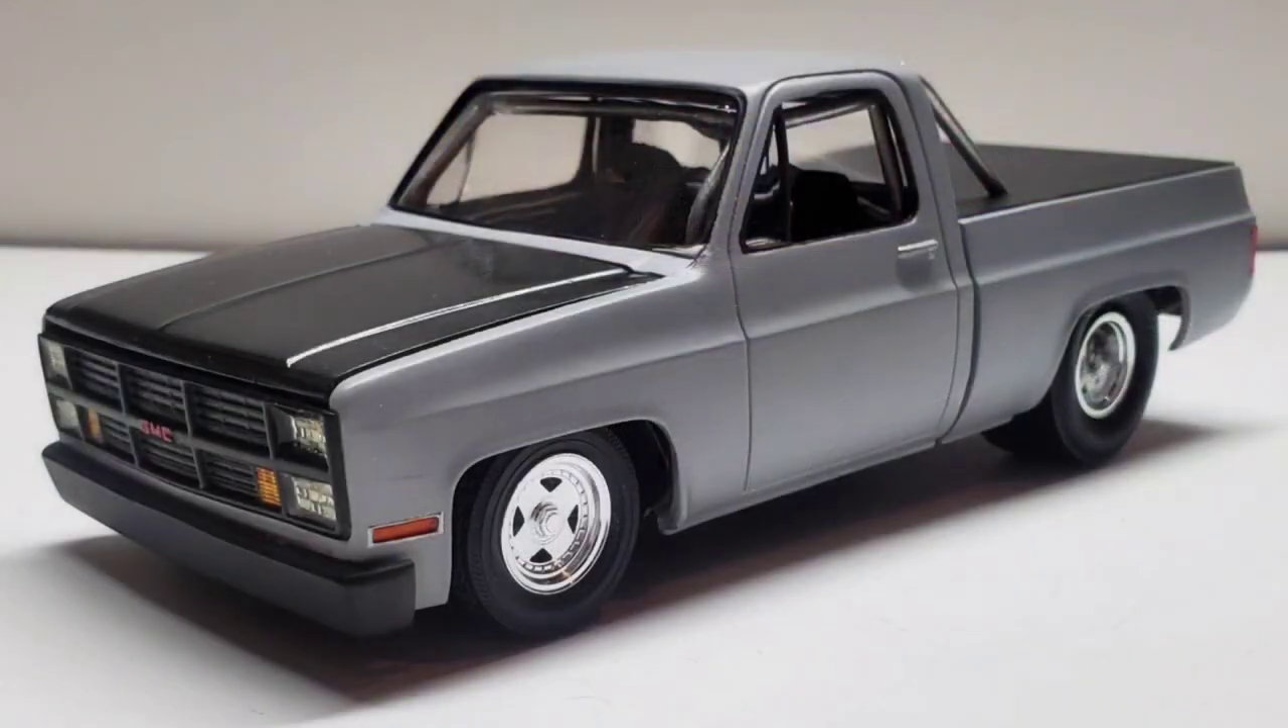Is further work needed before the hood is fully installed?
No.